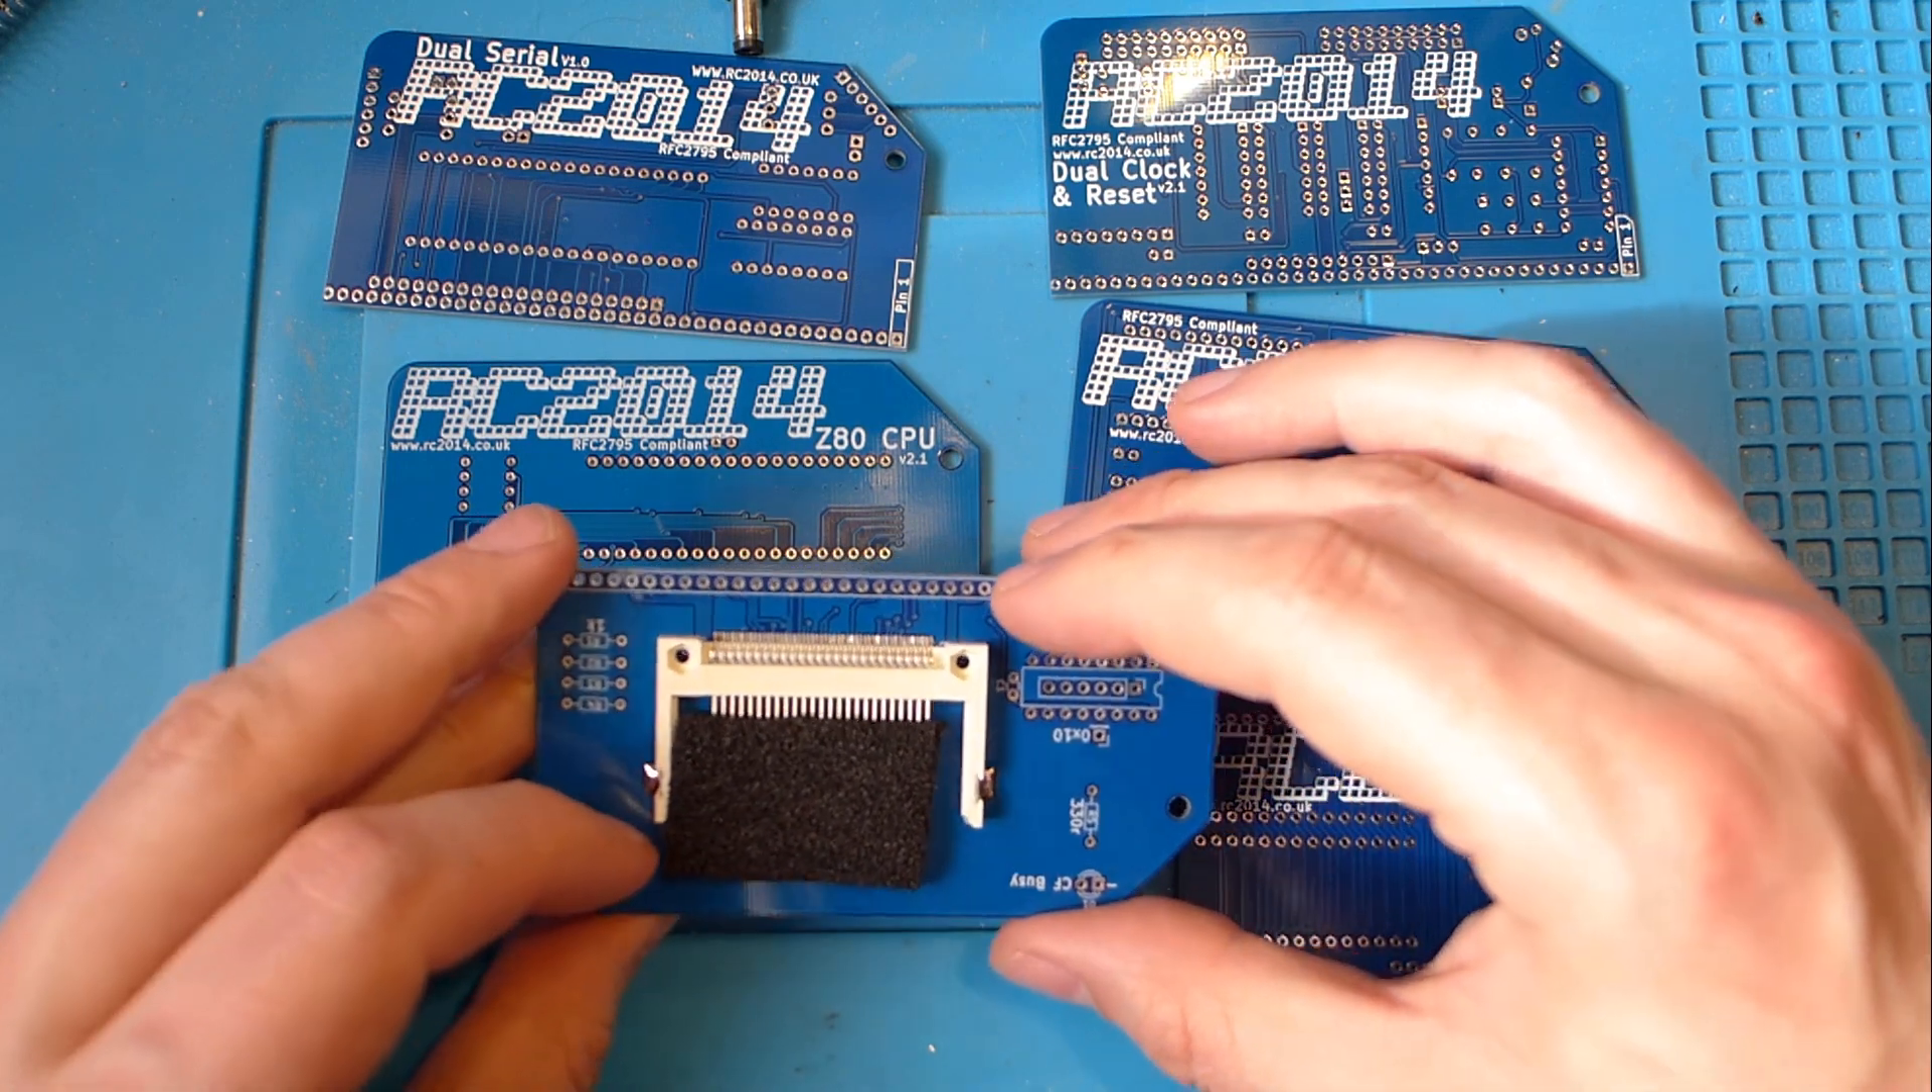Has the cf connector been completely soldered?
Yes.